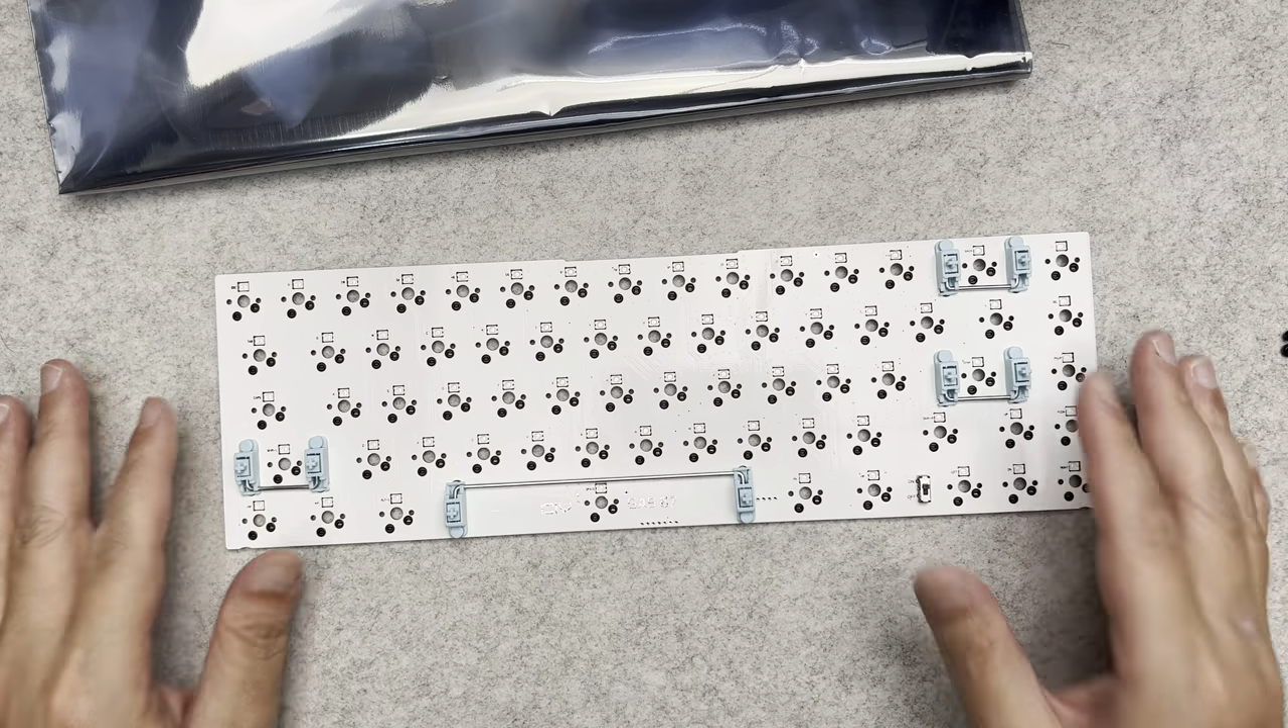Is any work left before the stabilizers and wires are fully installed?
No.